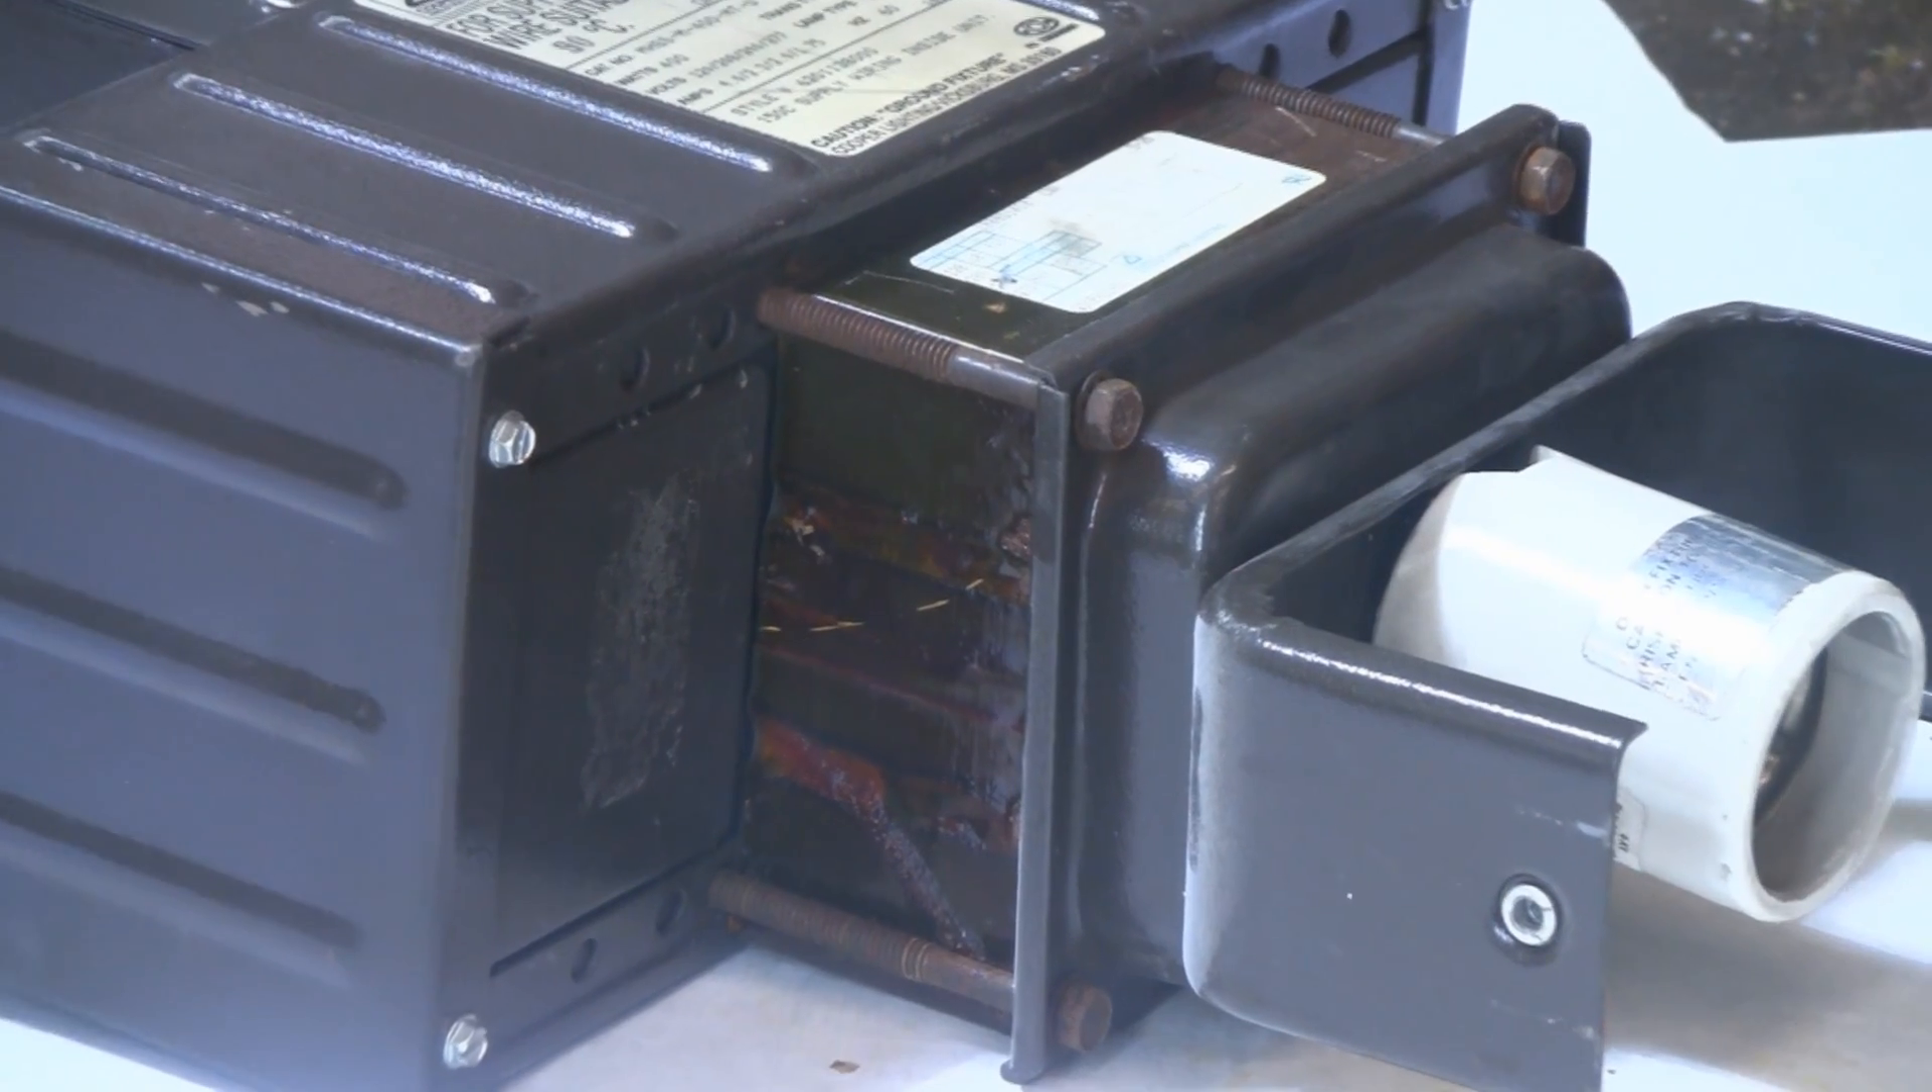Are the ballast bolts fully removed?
No.